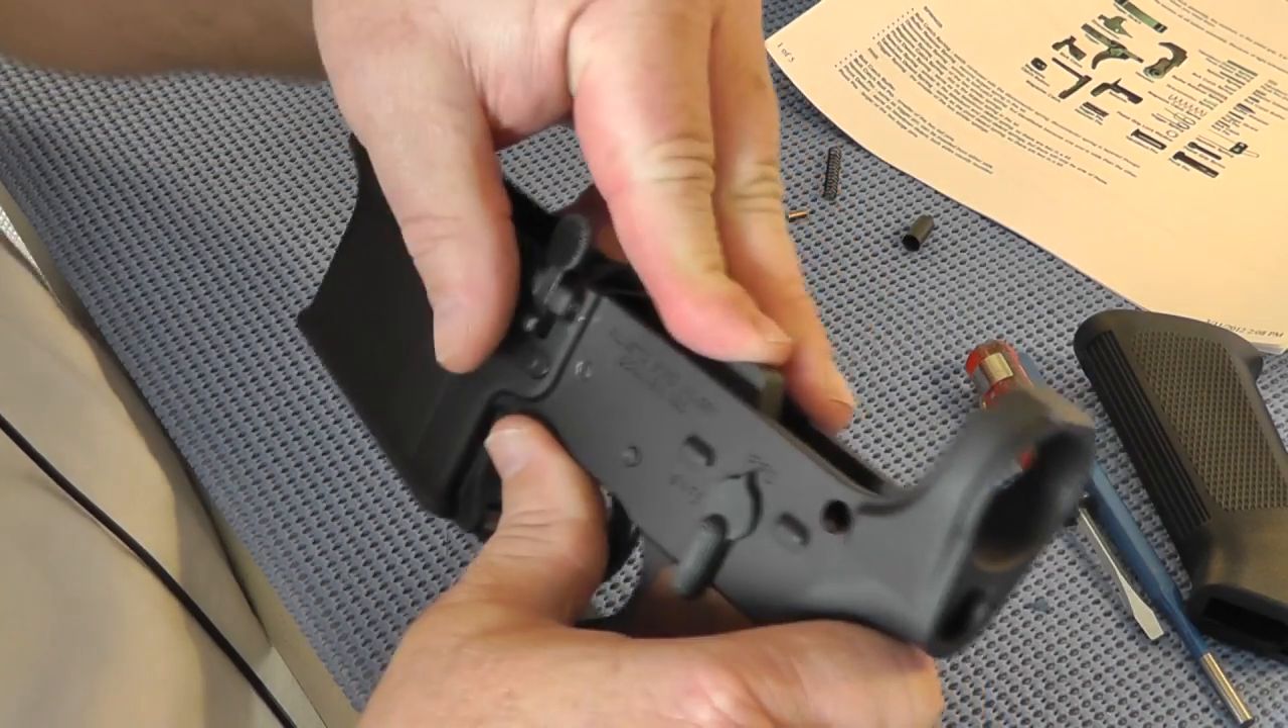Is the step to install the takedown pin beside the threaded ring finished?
No.